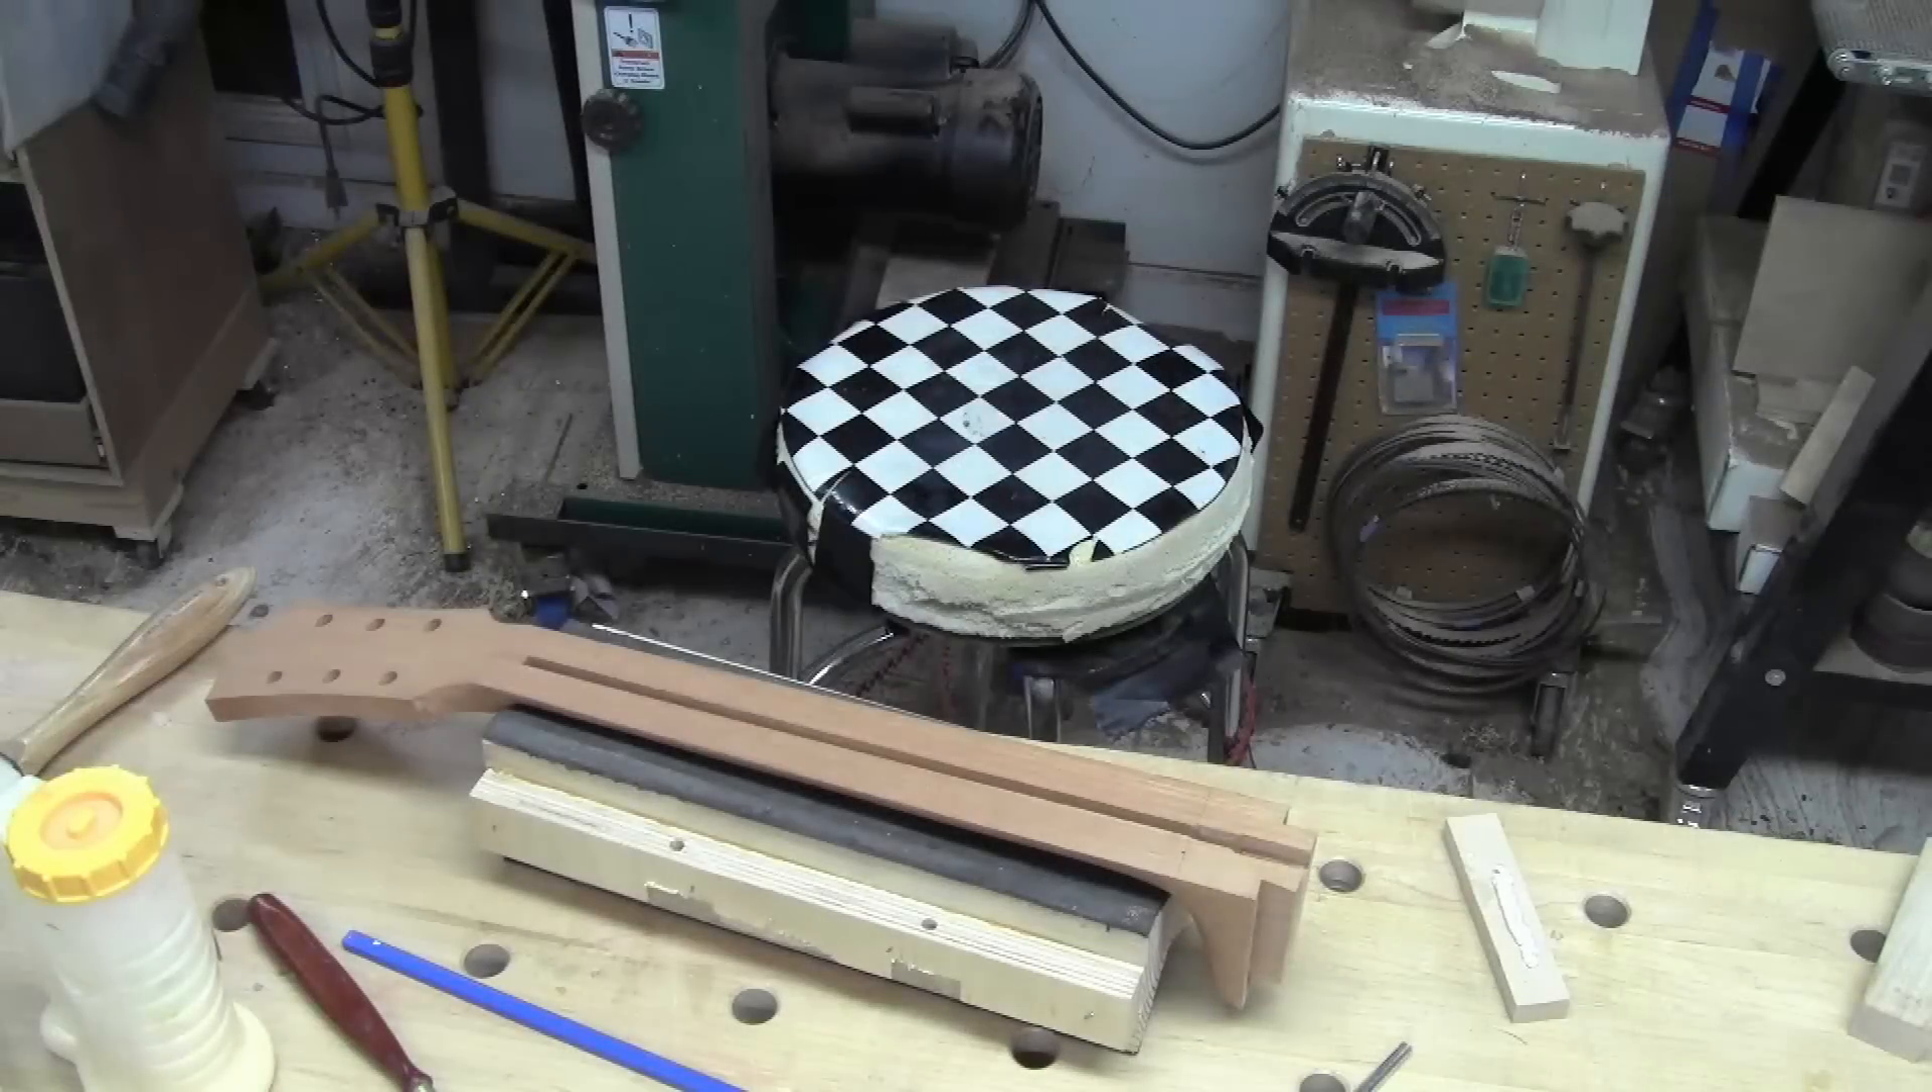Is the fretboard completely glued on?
No.